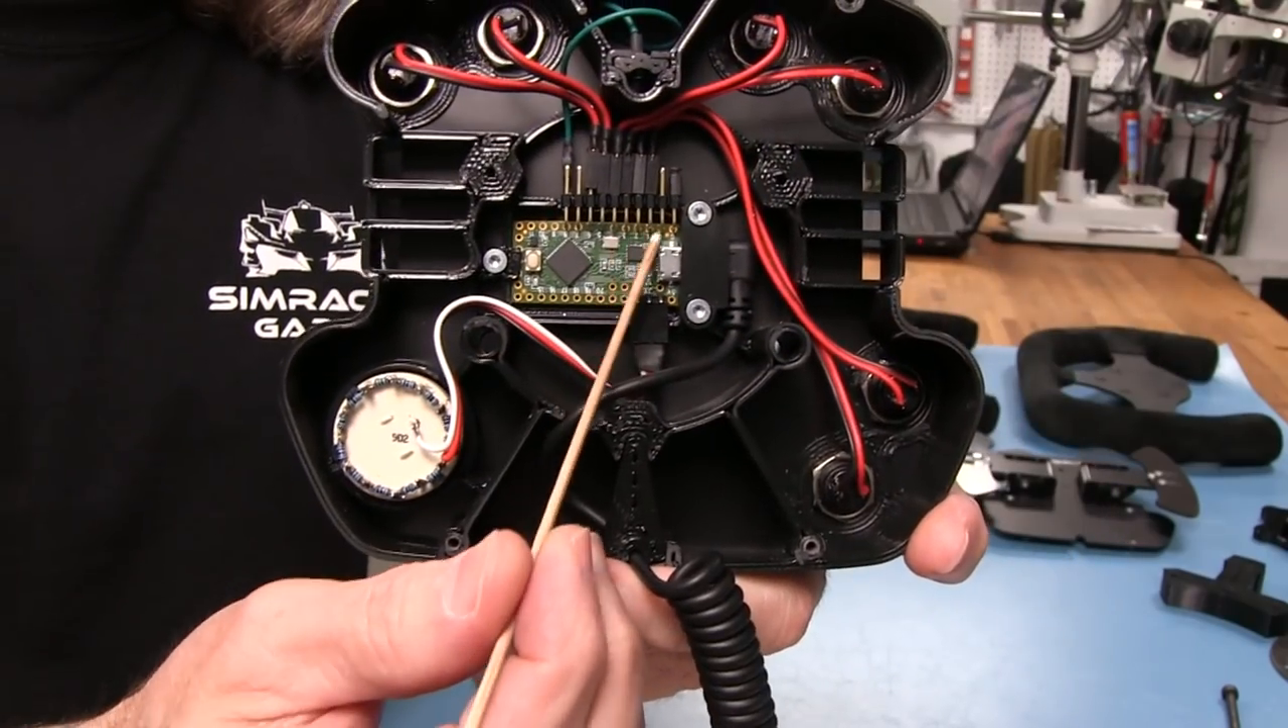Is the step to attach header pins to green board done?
Yes.